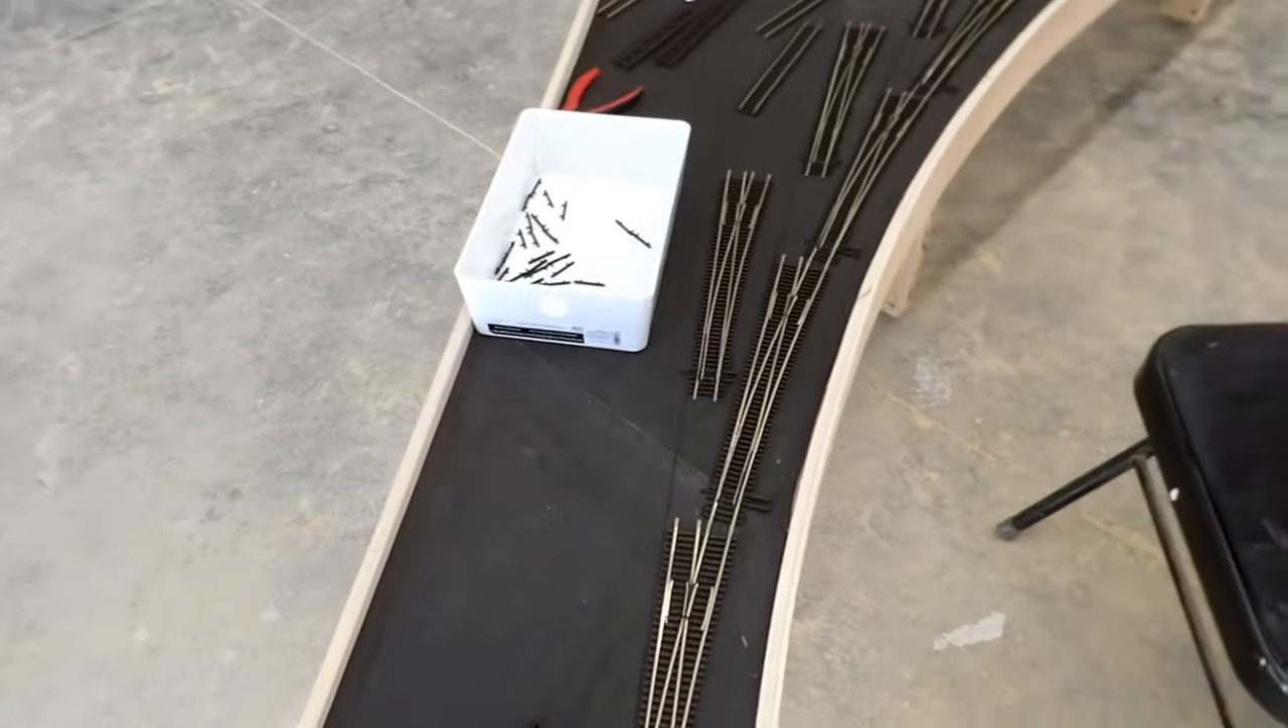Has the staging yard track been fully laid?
No.